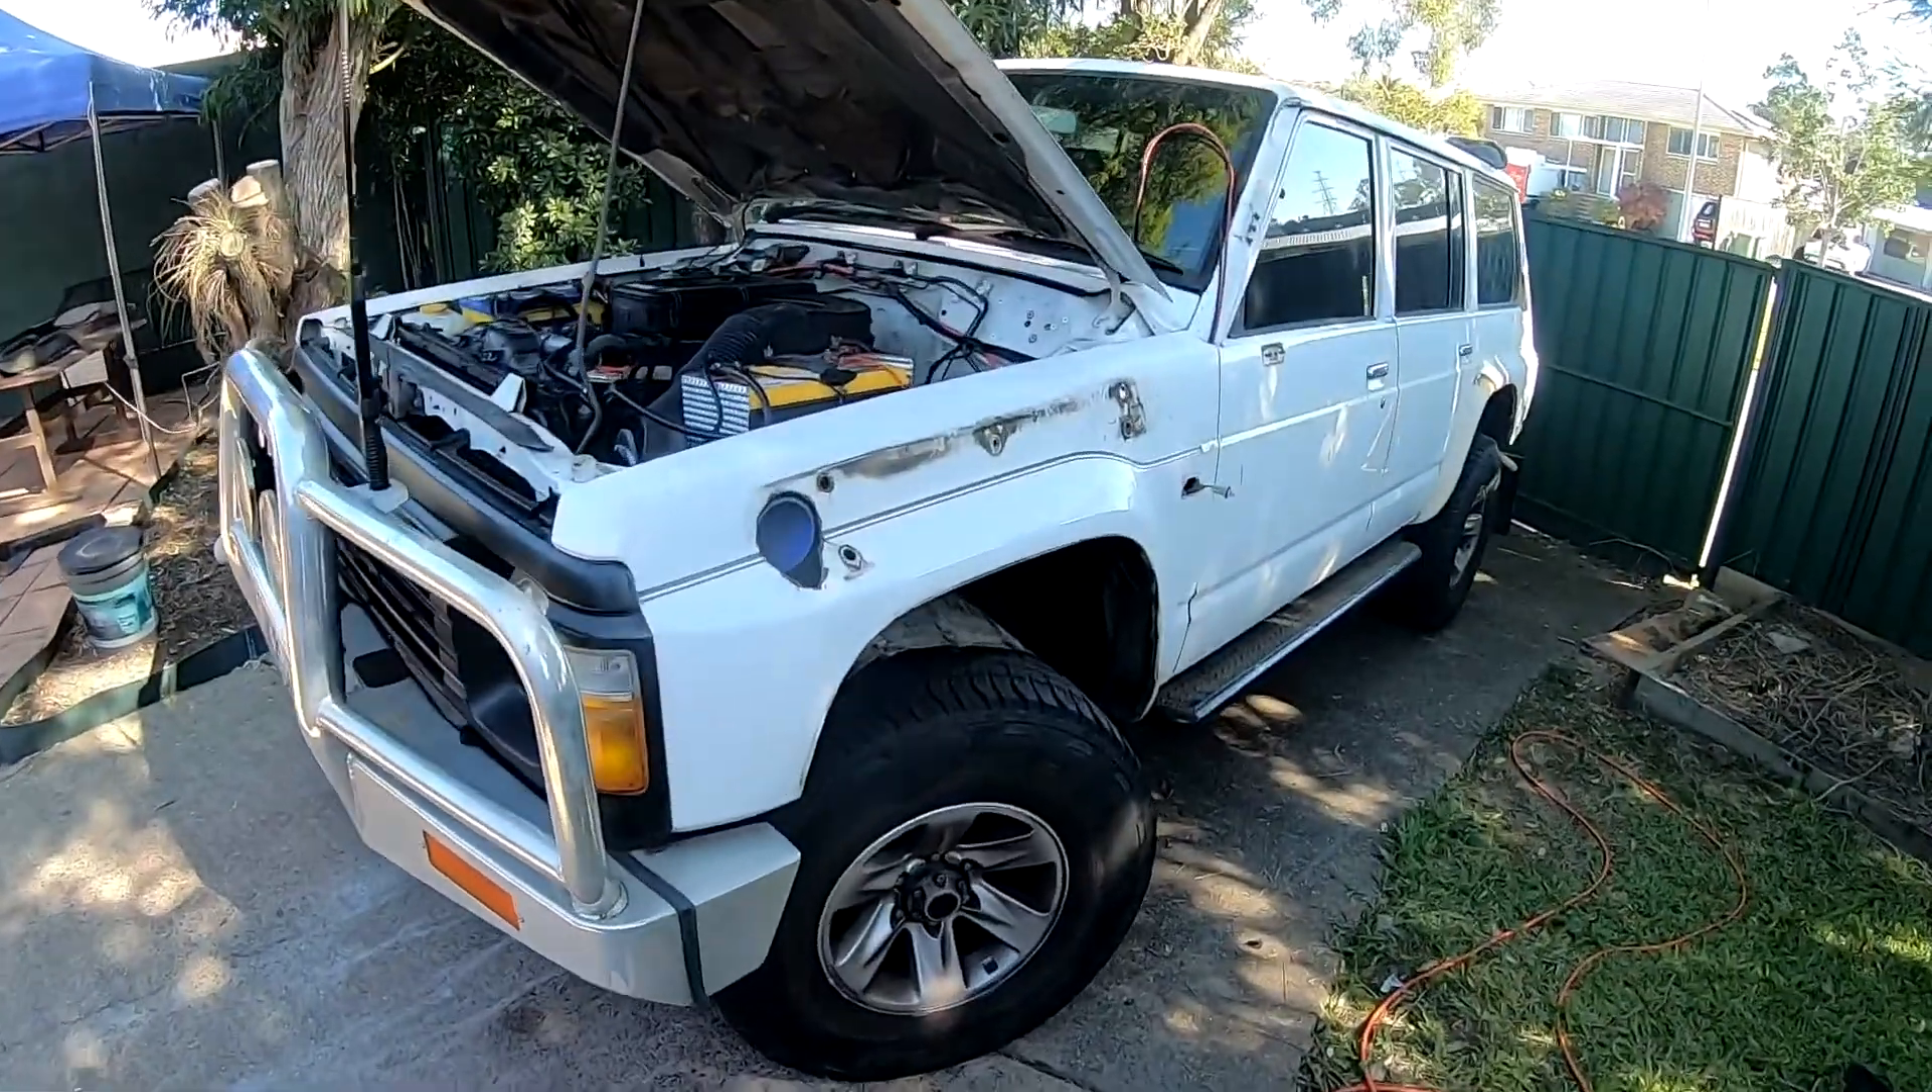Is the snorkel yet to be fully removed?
No.